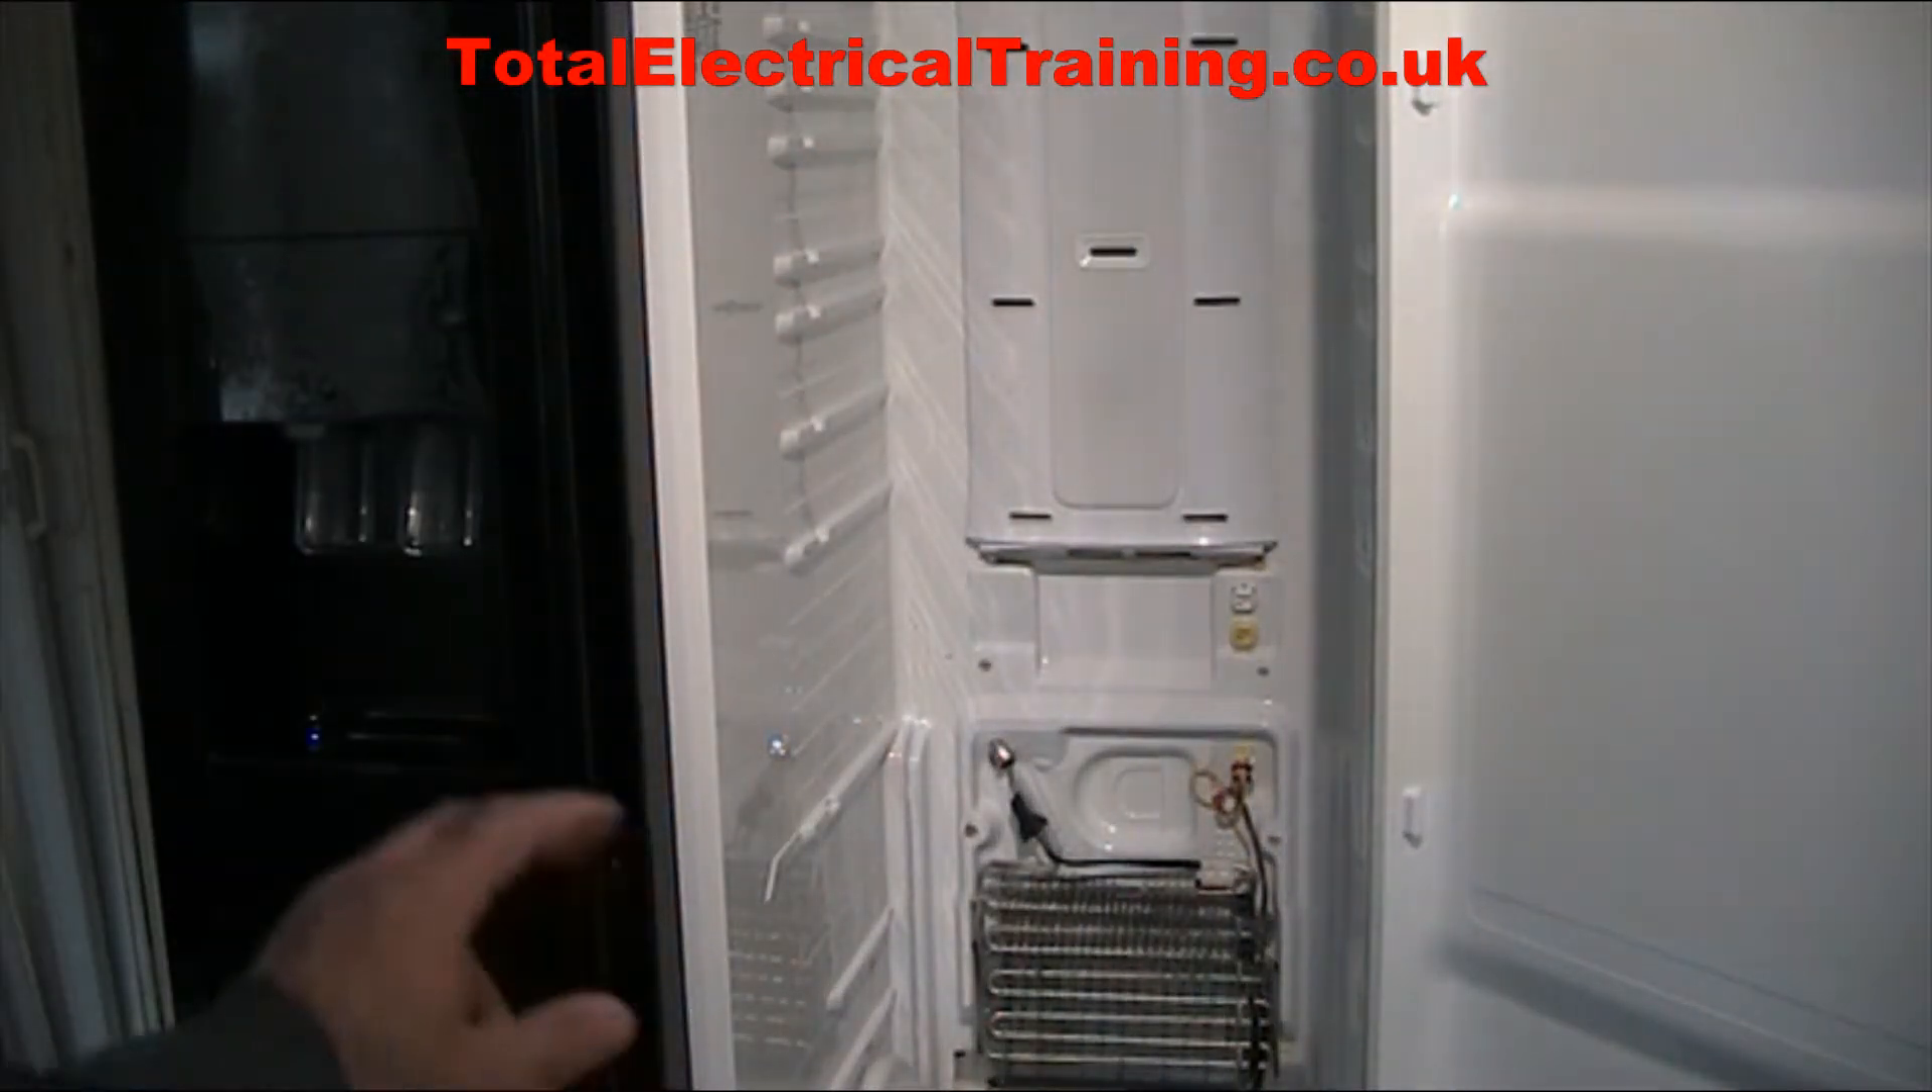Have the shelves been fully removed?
Yes.